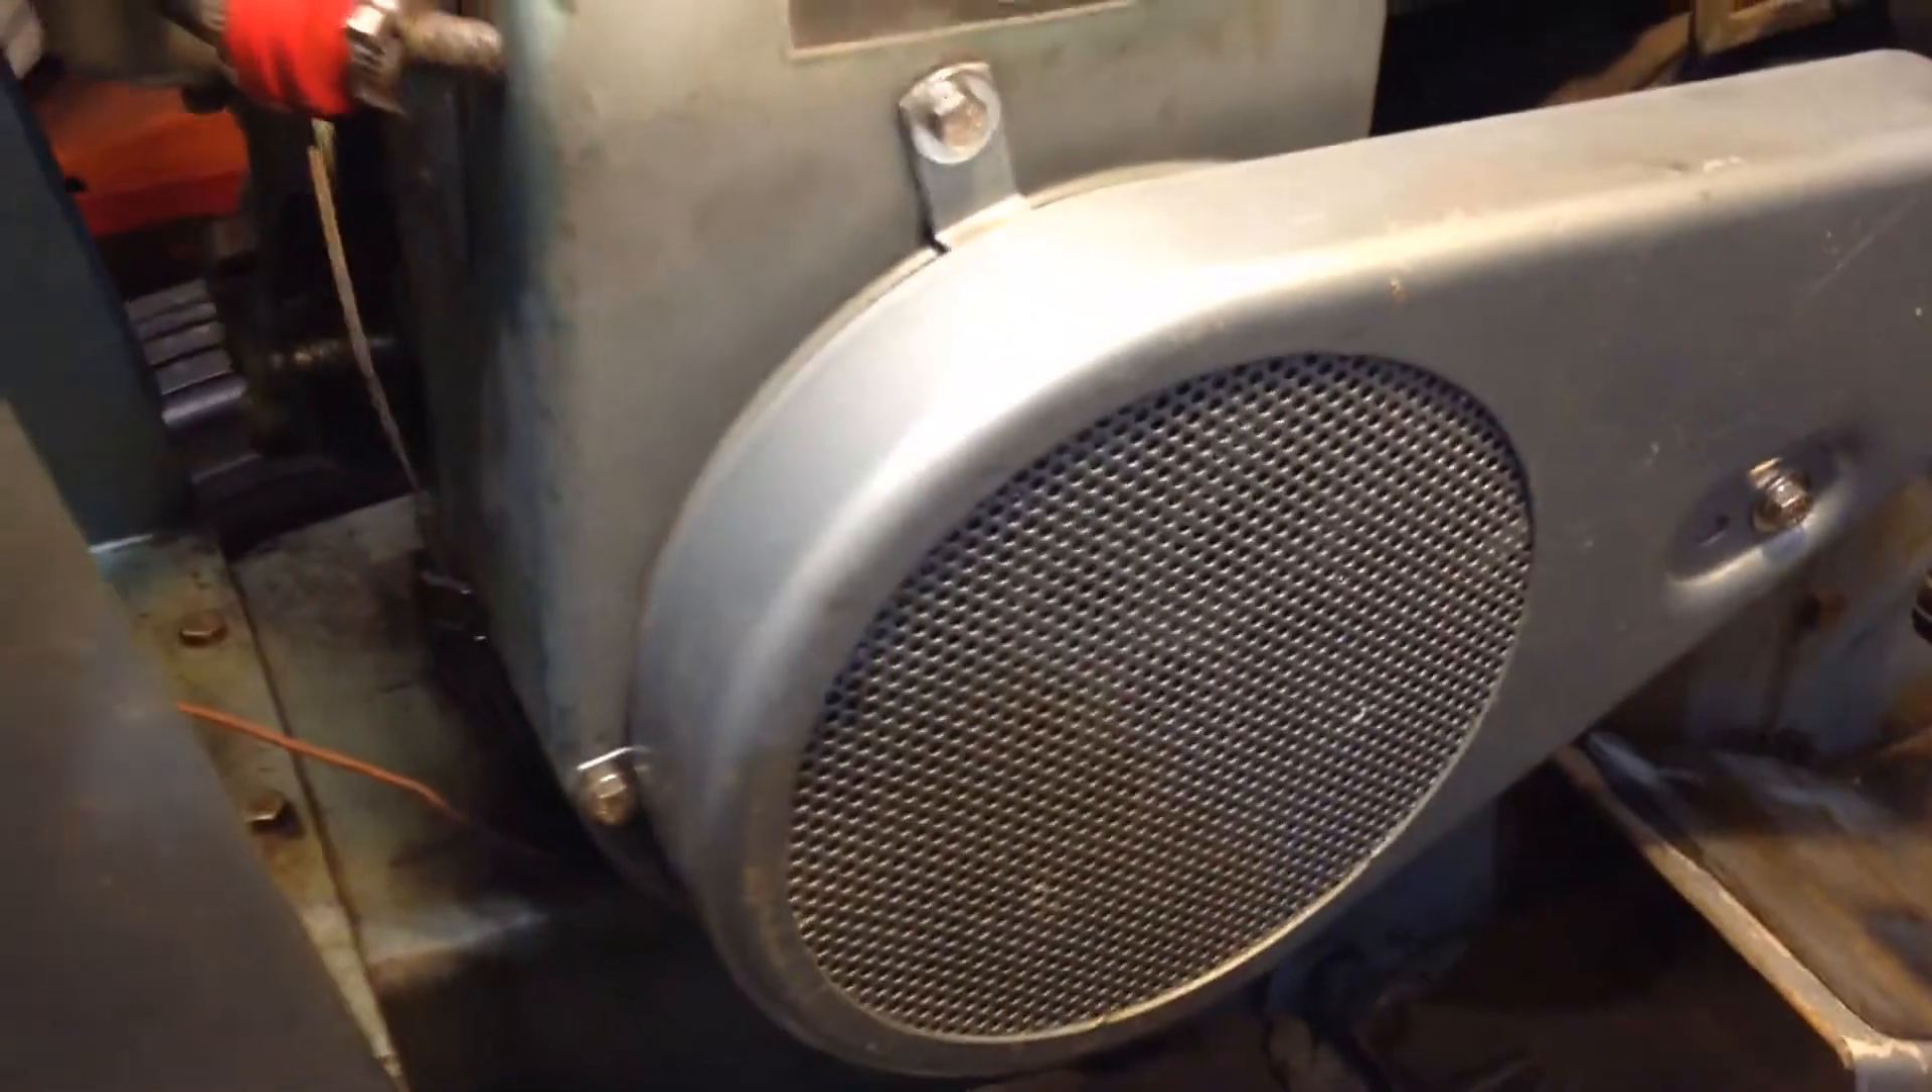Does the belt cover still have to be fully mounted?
No.